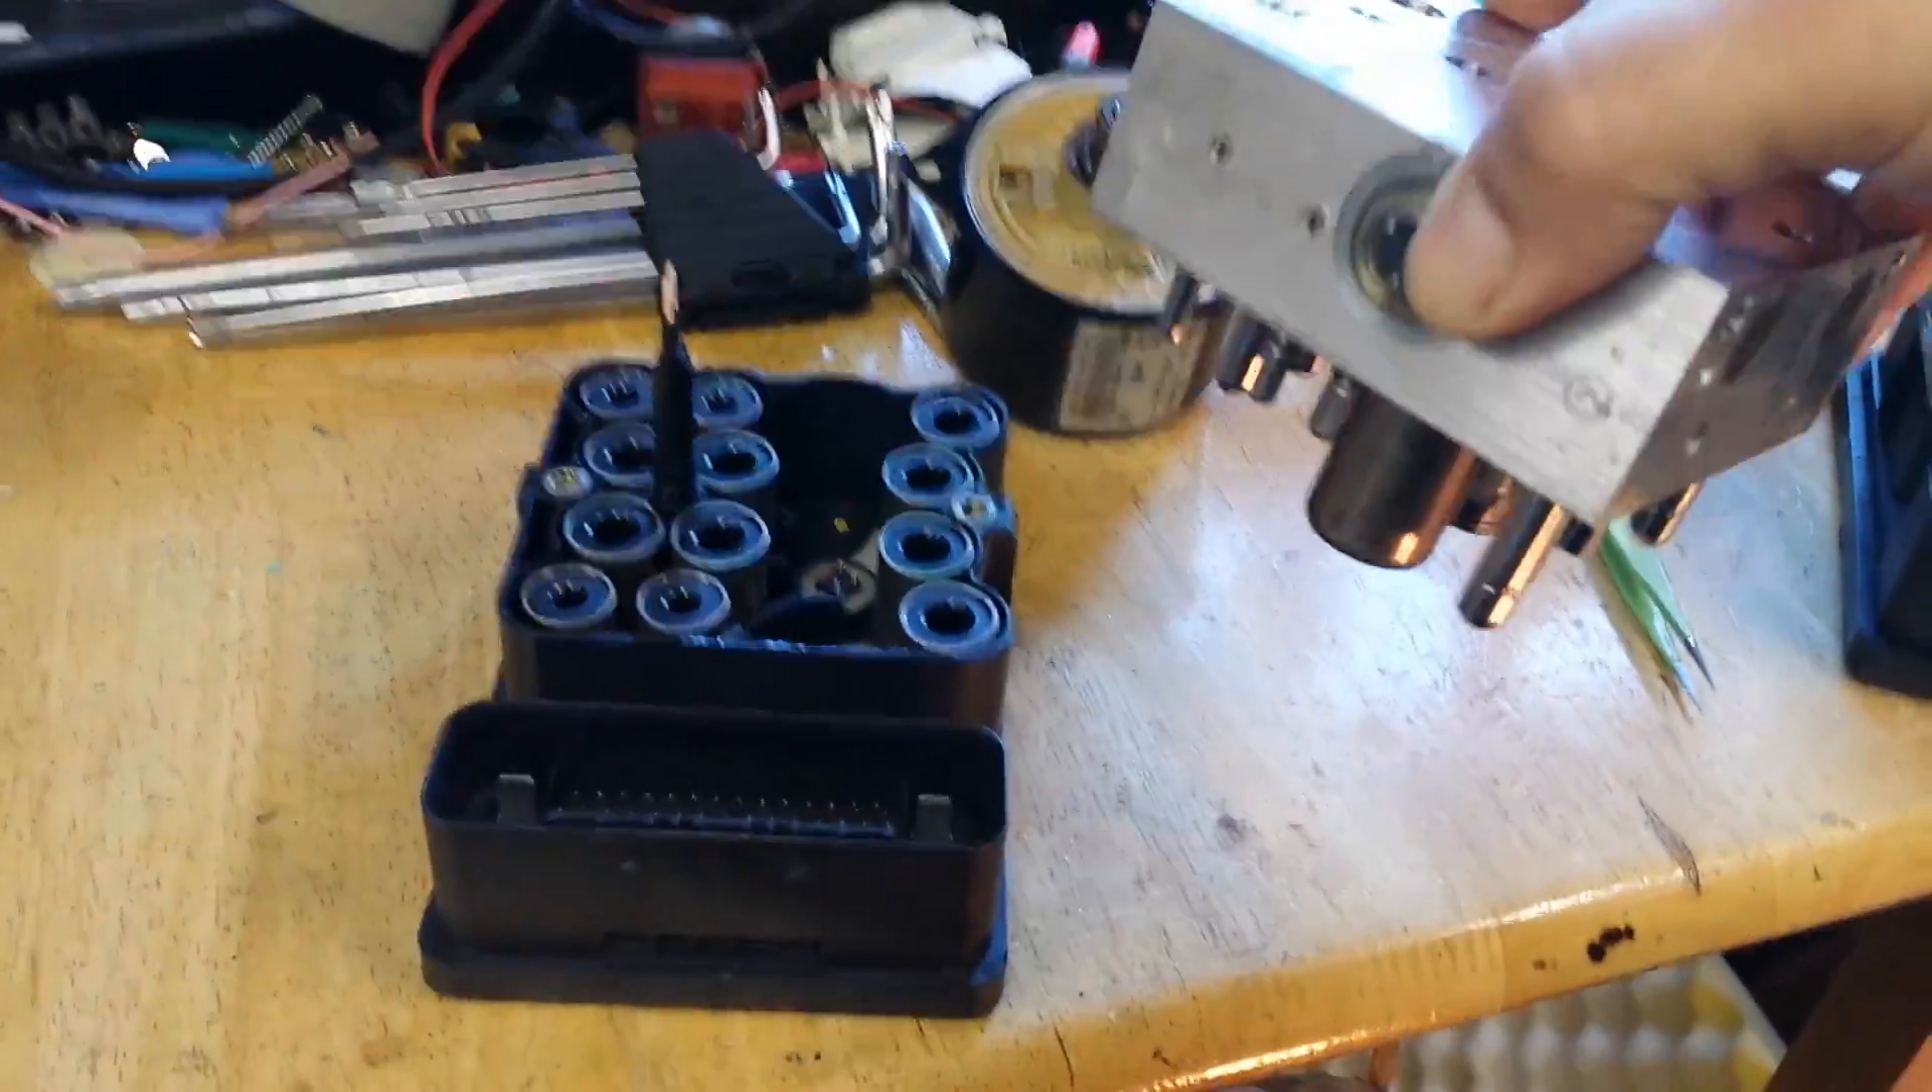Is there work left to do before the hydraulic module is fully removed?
No.